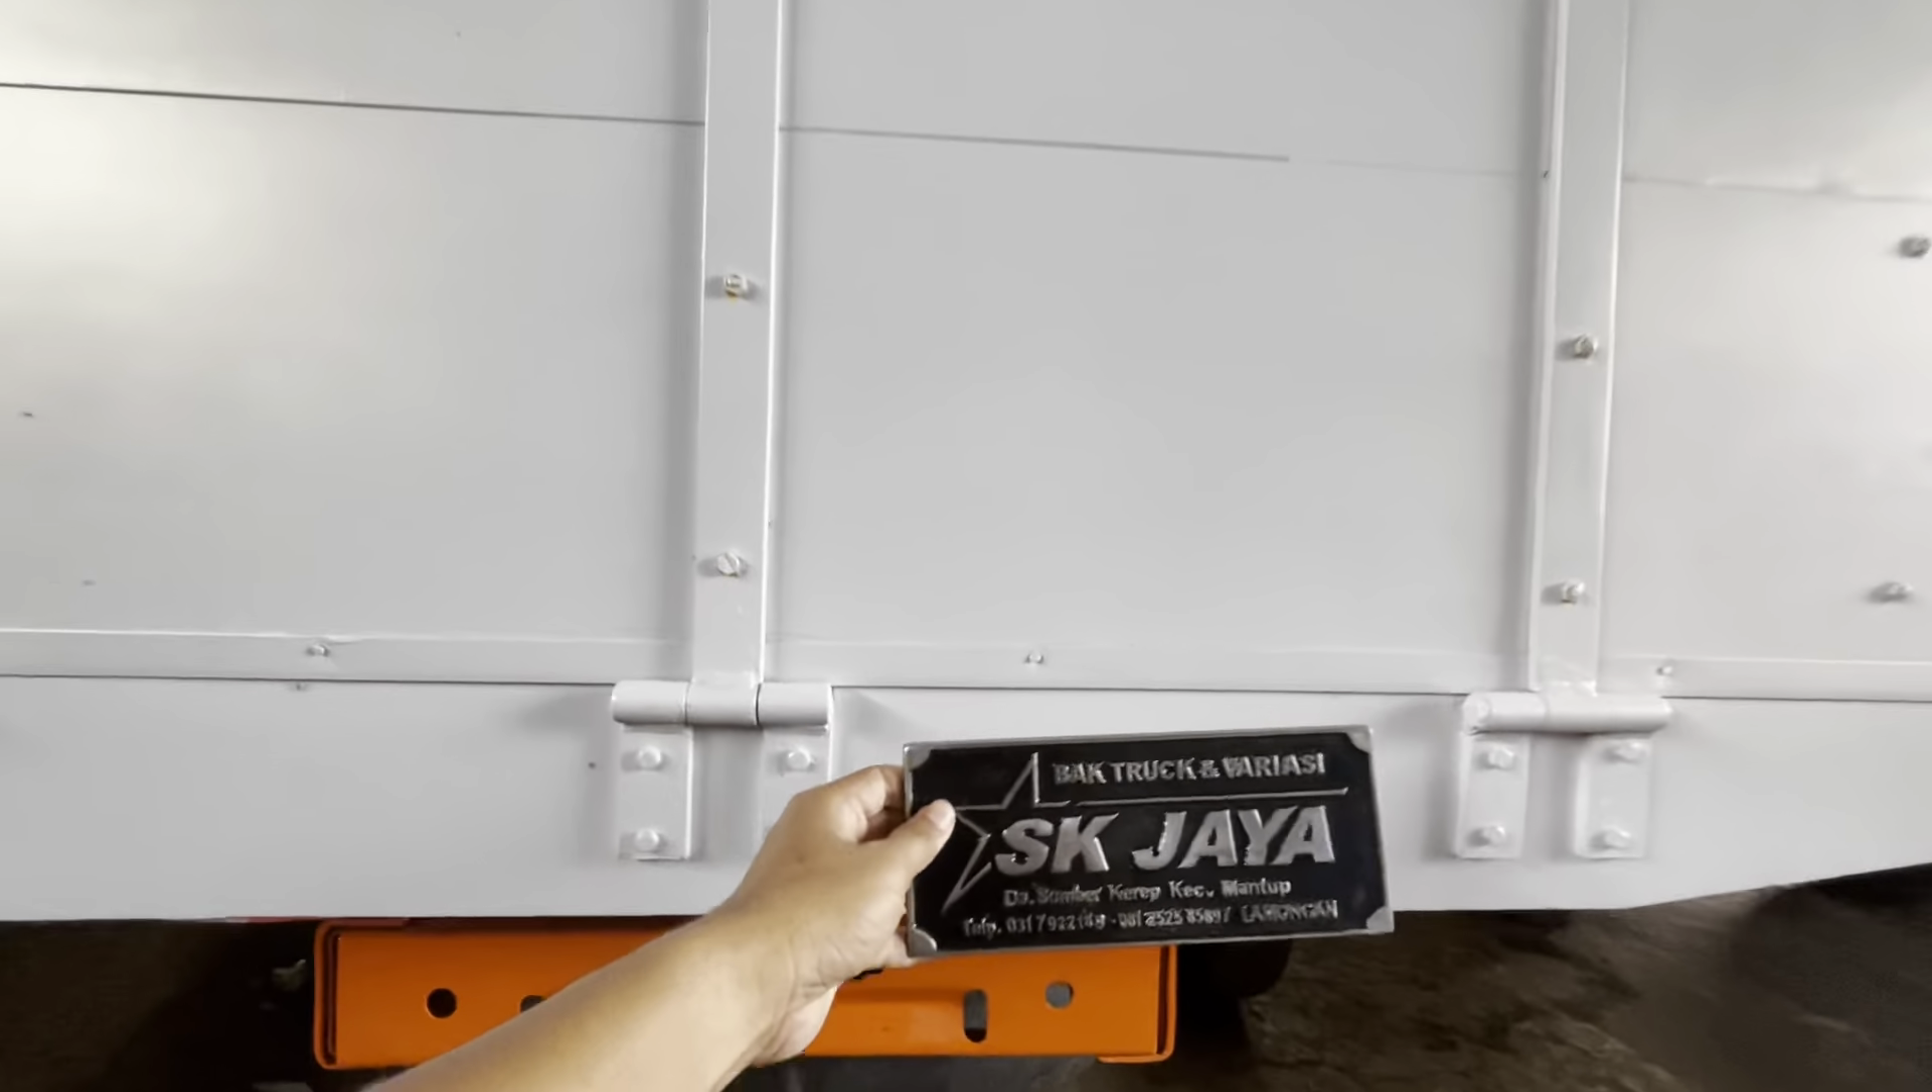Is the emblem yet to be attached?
Yes.